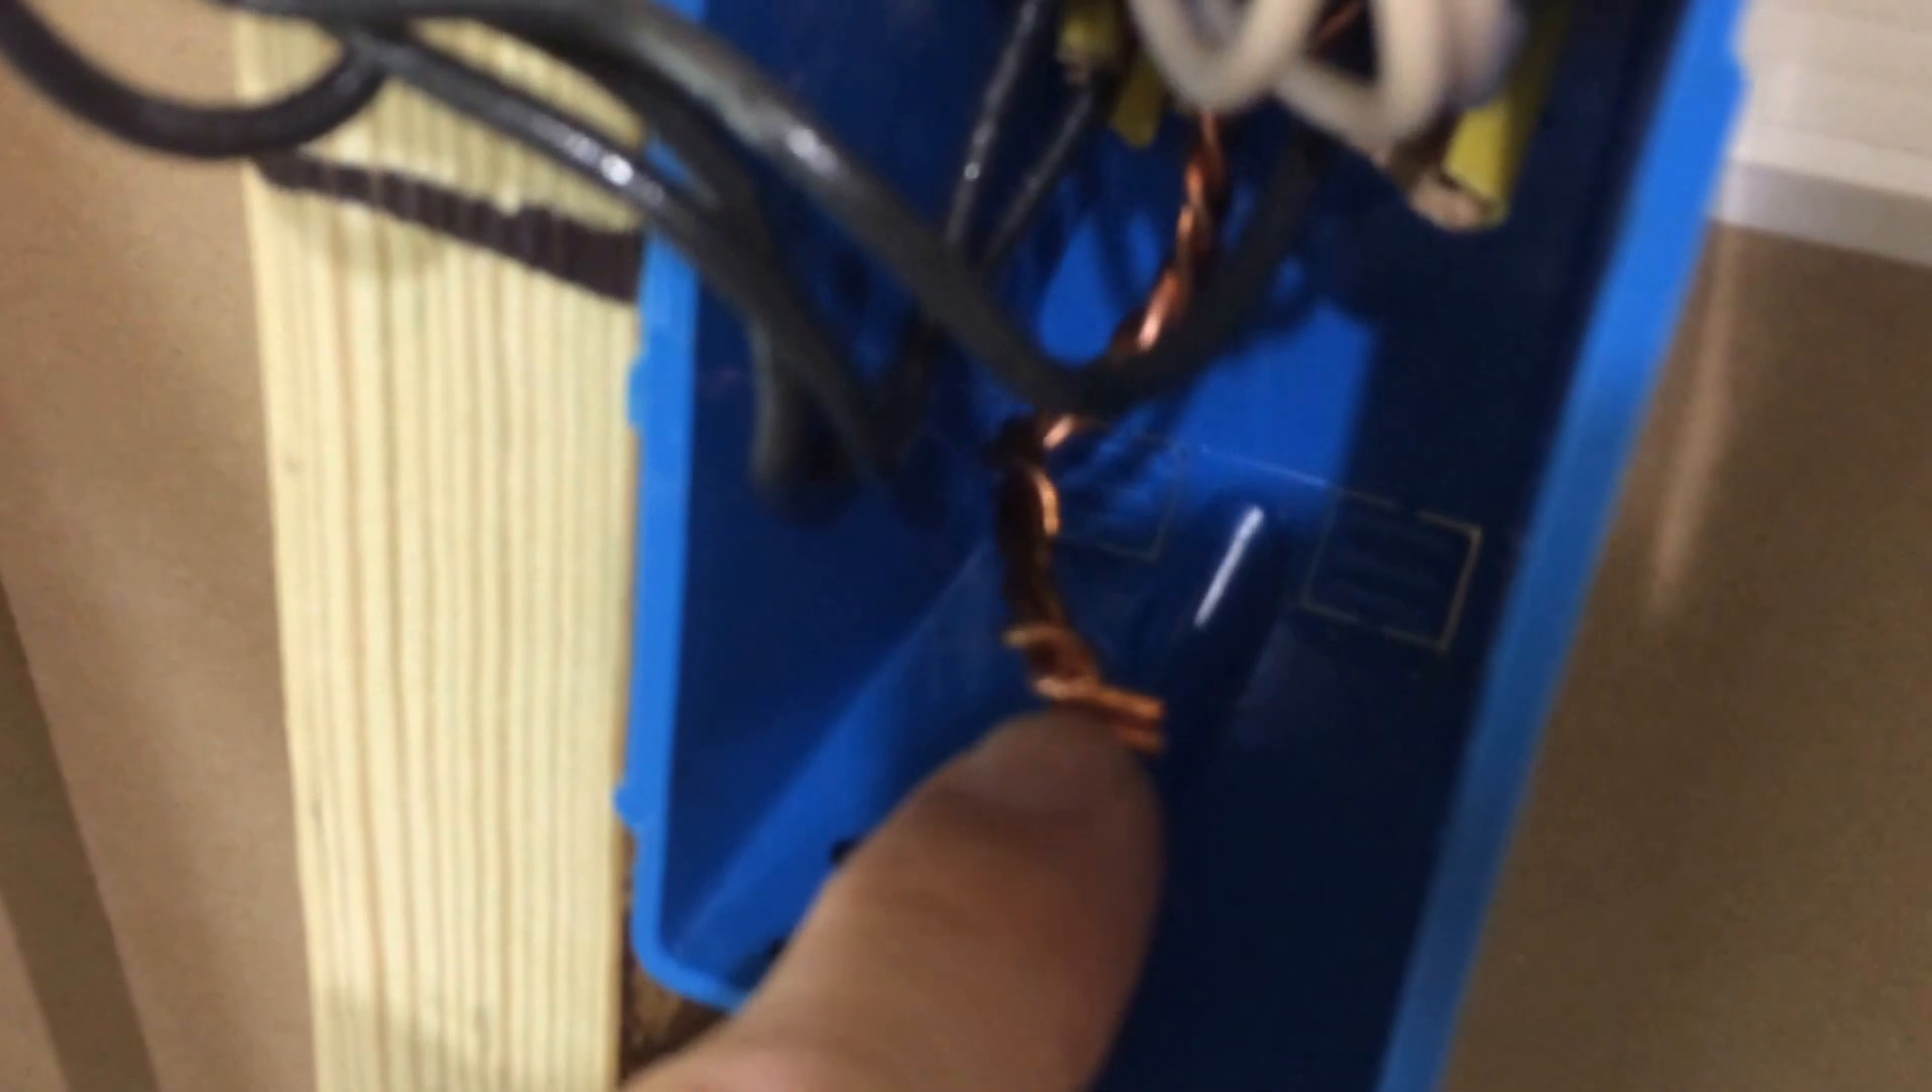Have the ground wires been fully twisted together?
Yes.